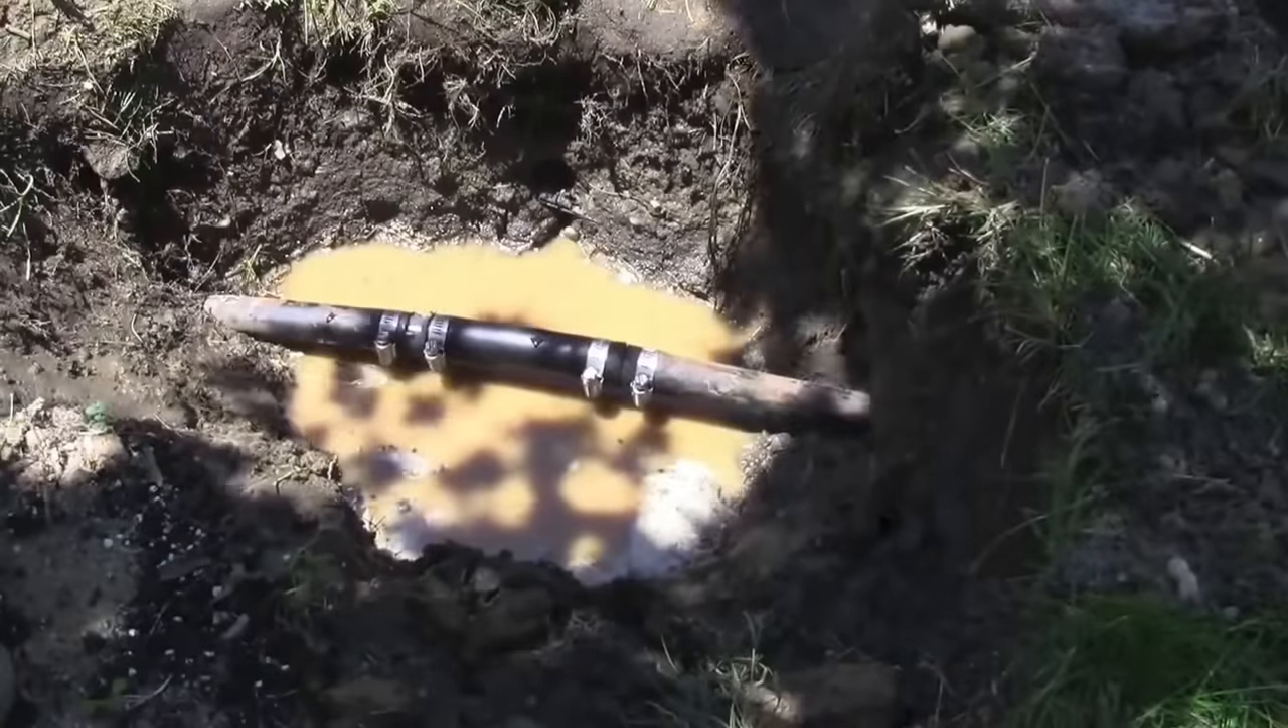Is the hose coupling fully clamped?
Yes.